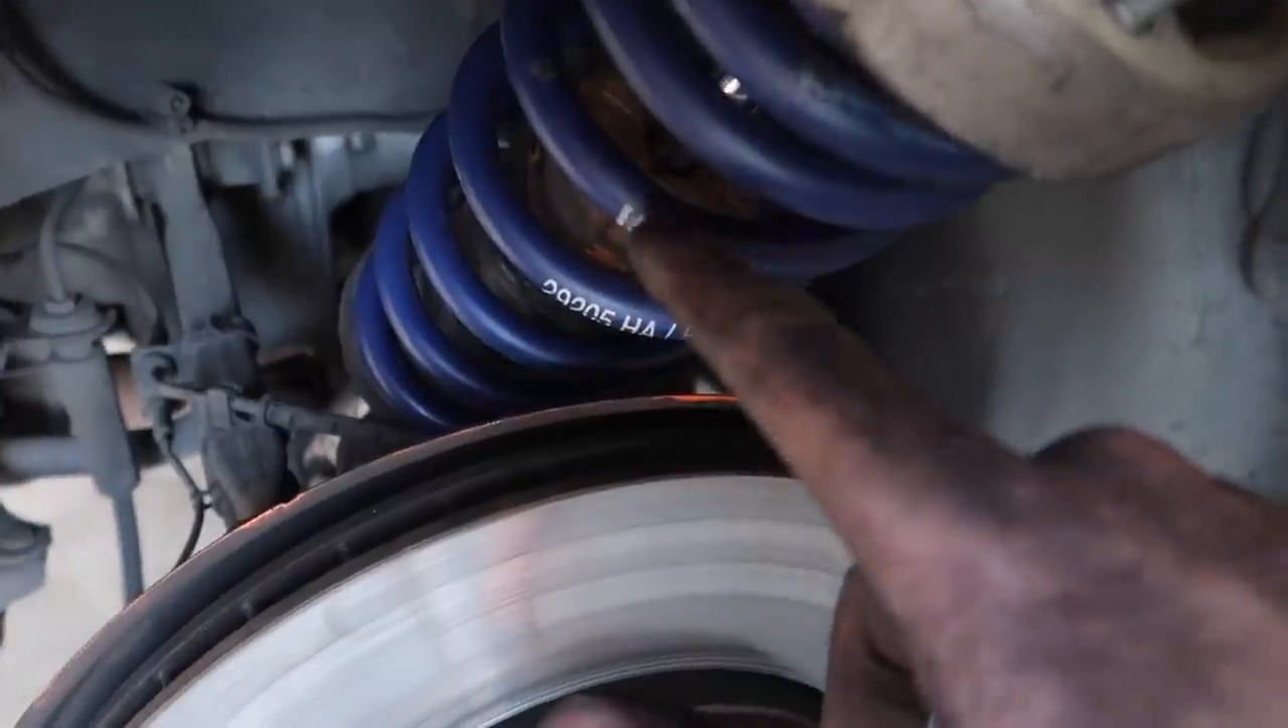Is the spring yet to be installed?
No.